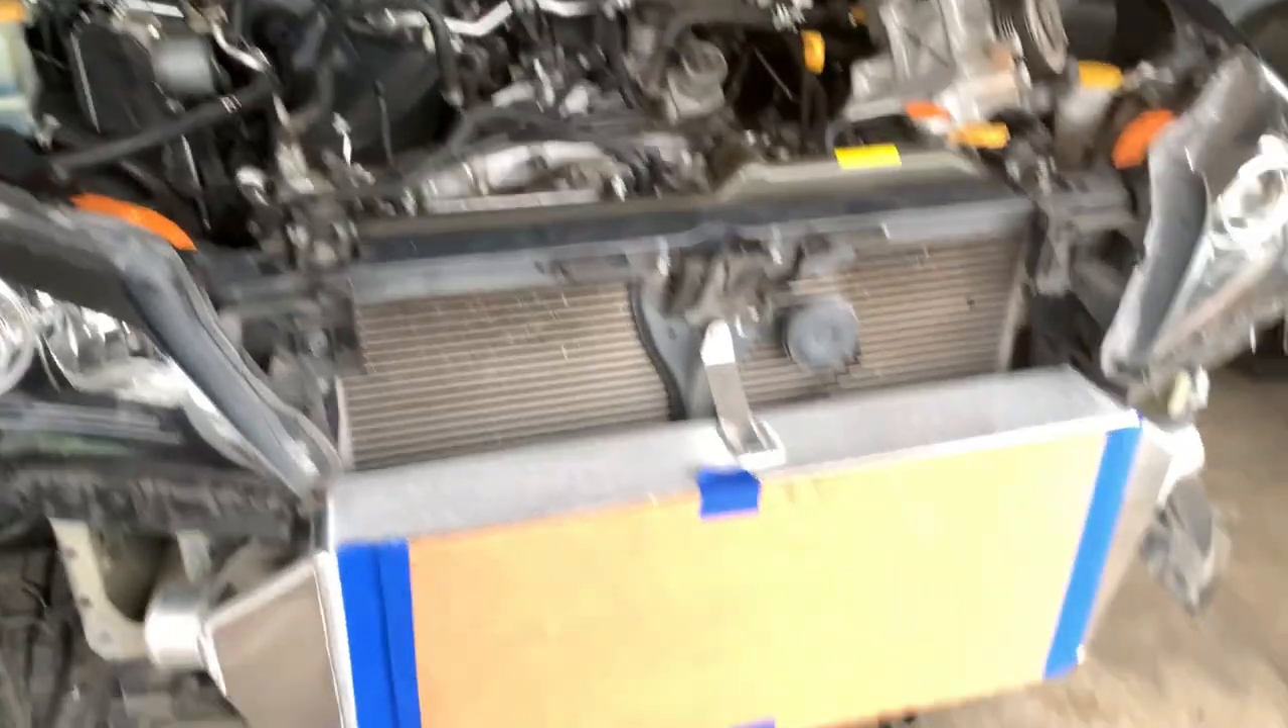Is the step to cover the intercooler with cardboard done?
Yes.